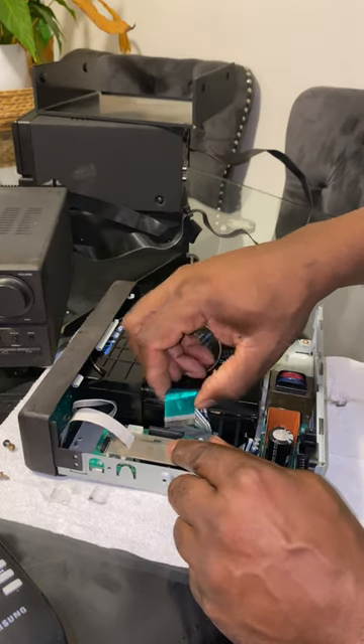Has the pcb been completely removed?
No.